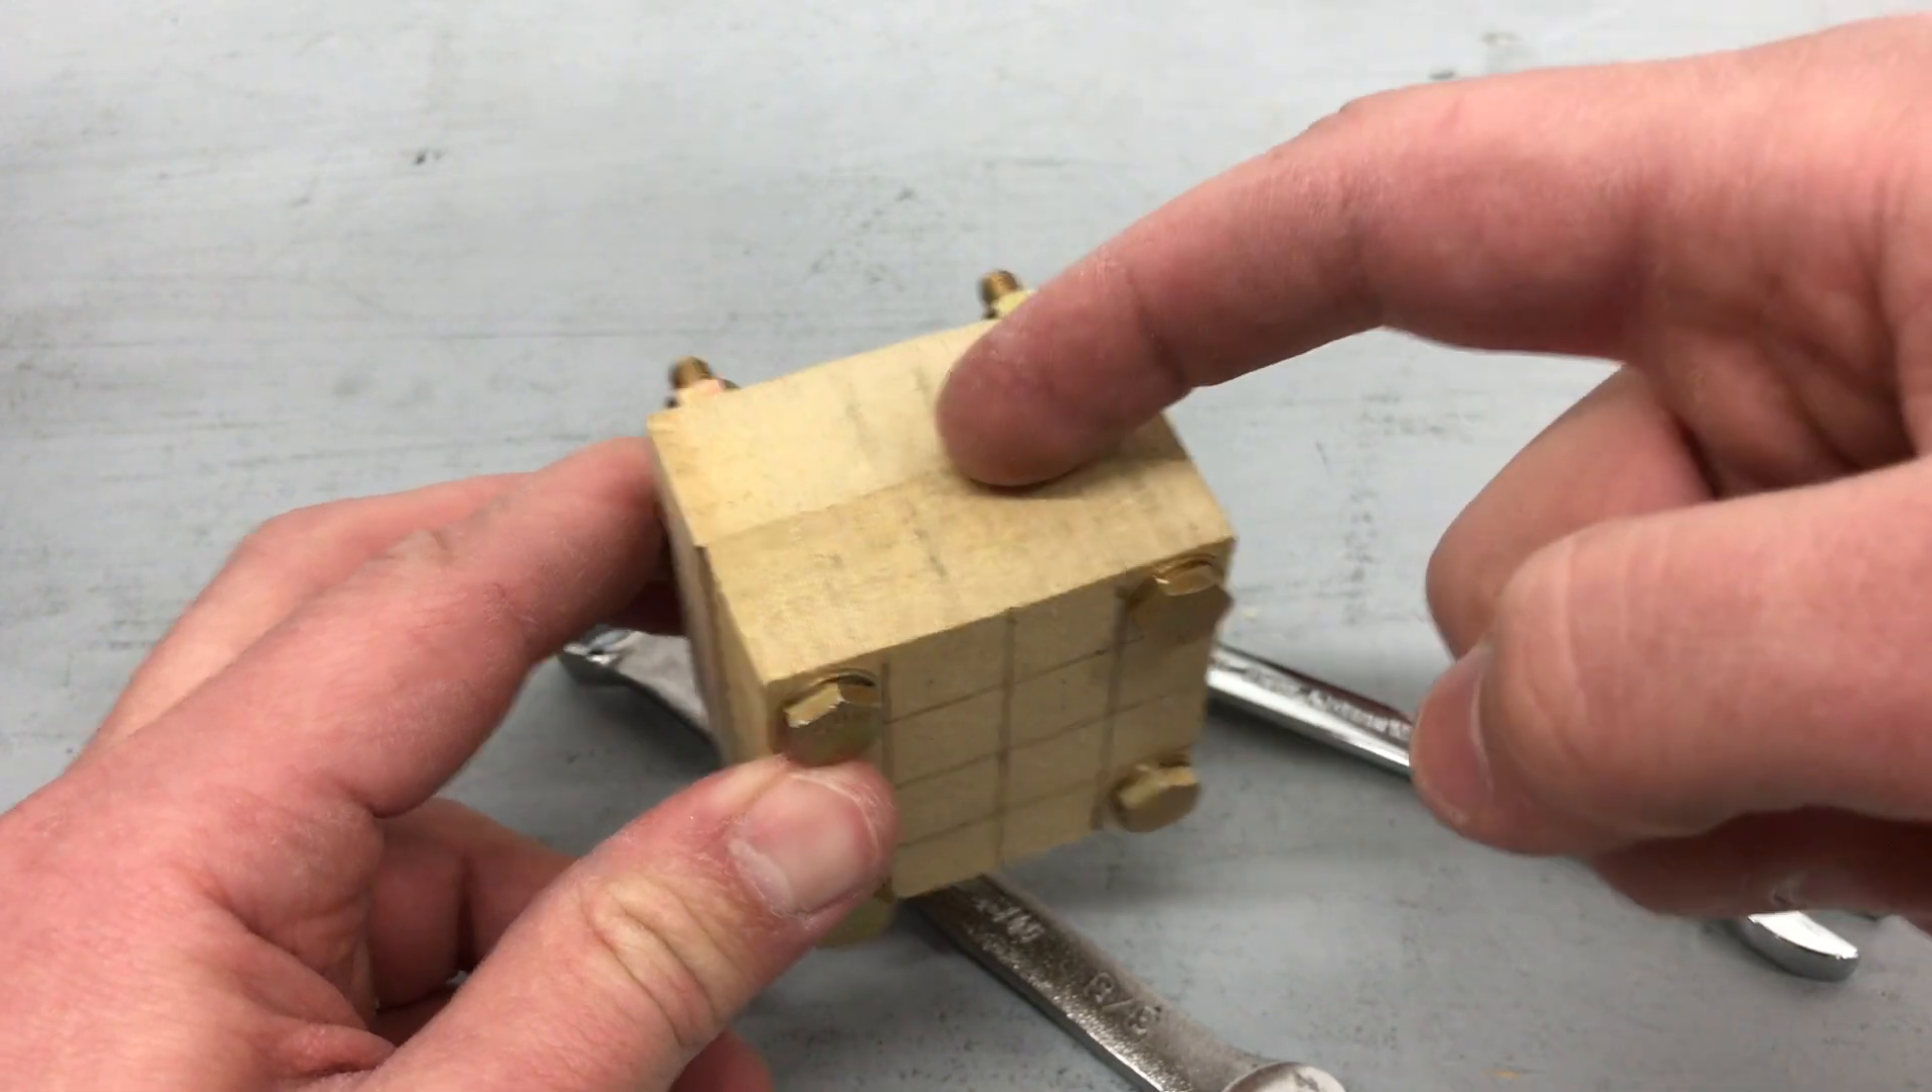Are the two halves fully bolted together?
Yes.